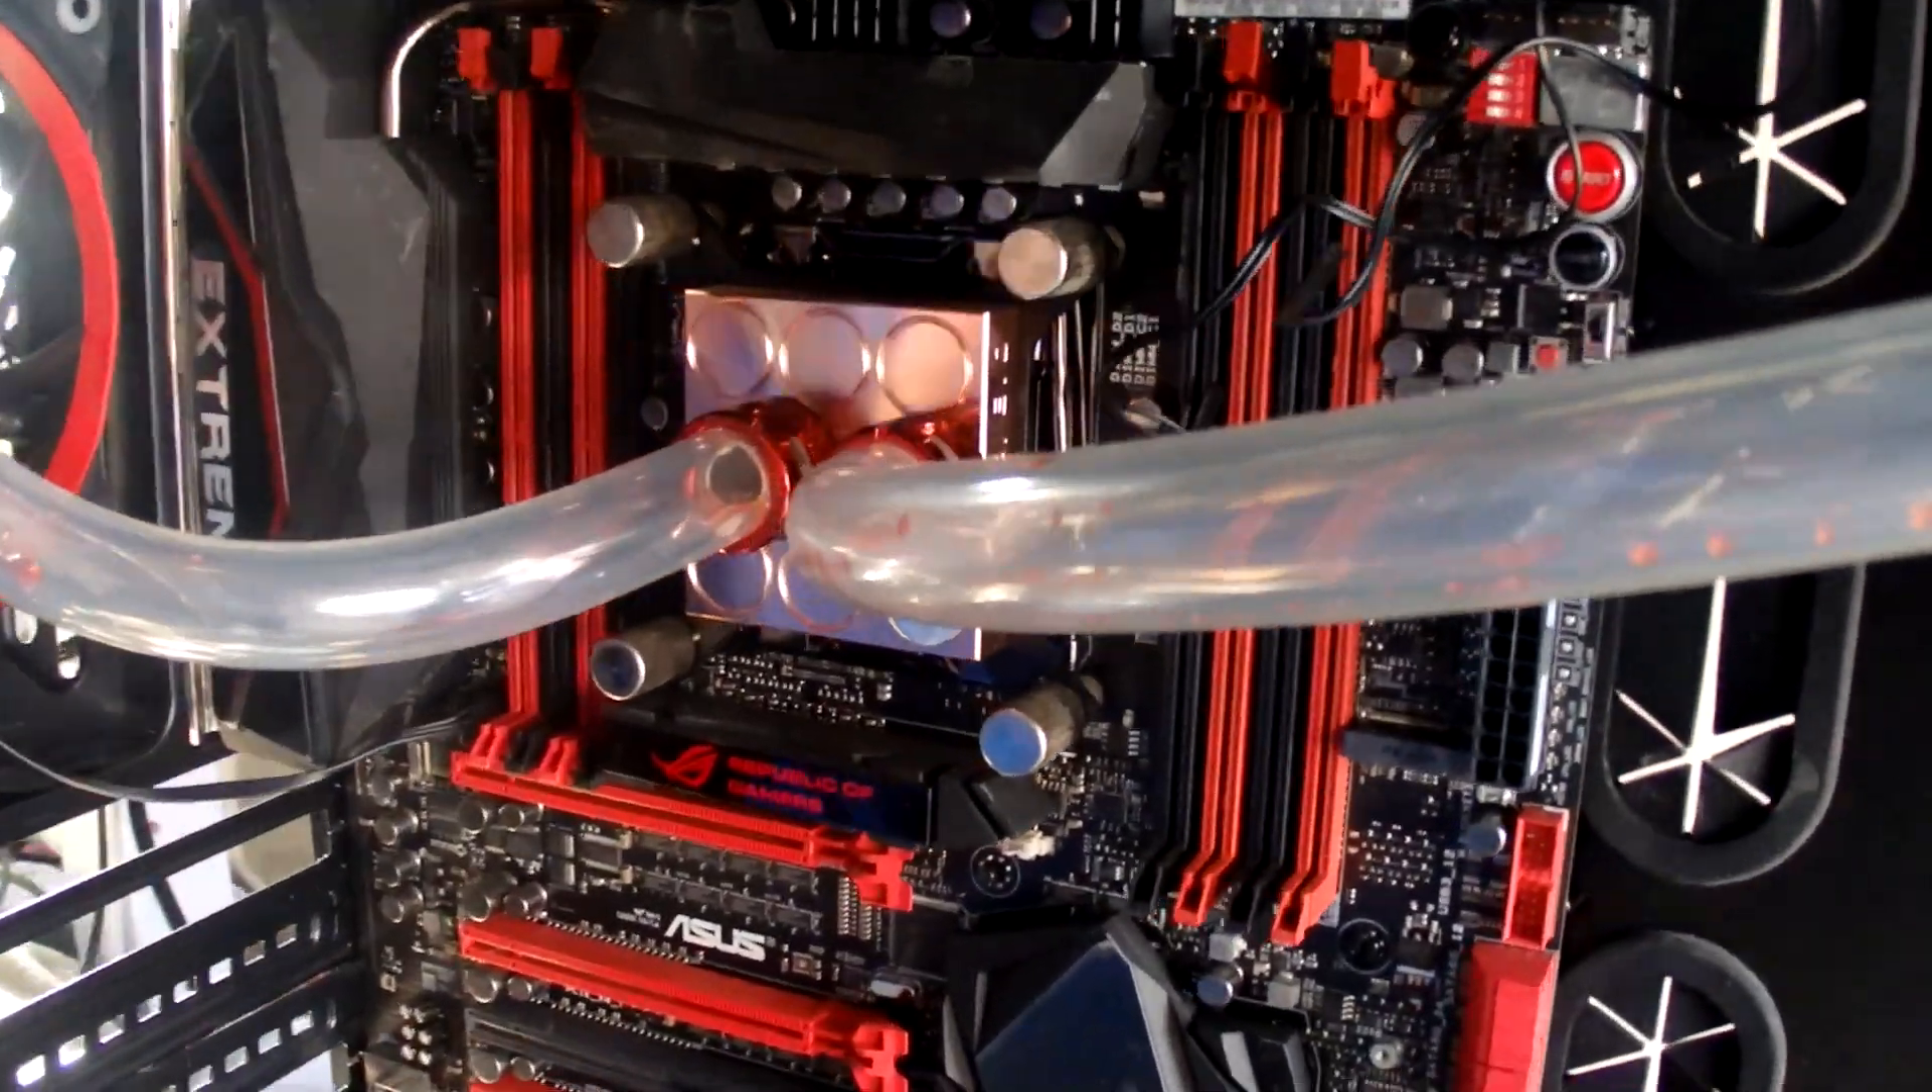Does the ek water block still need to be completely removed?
Yes.